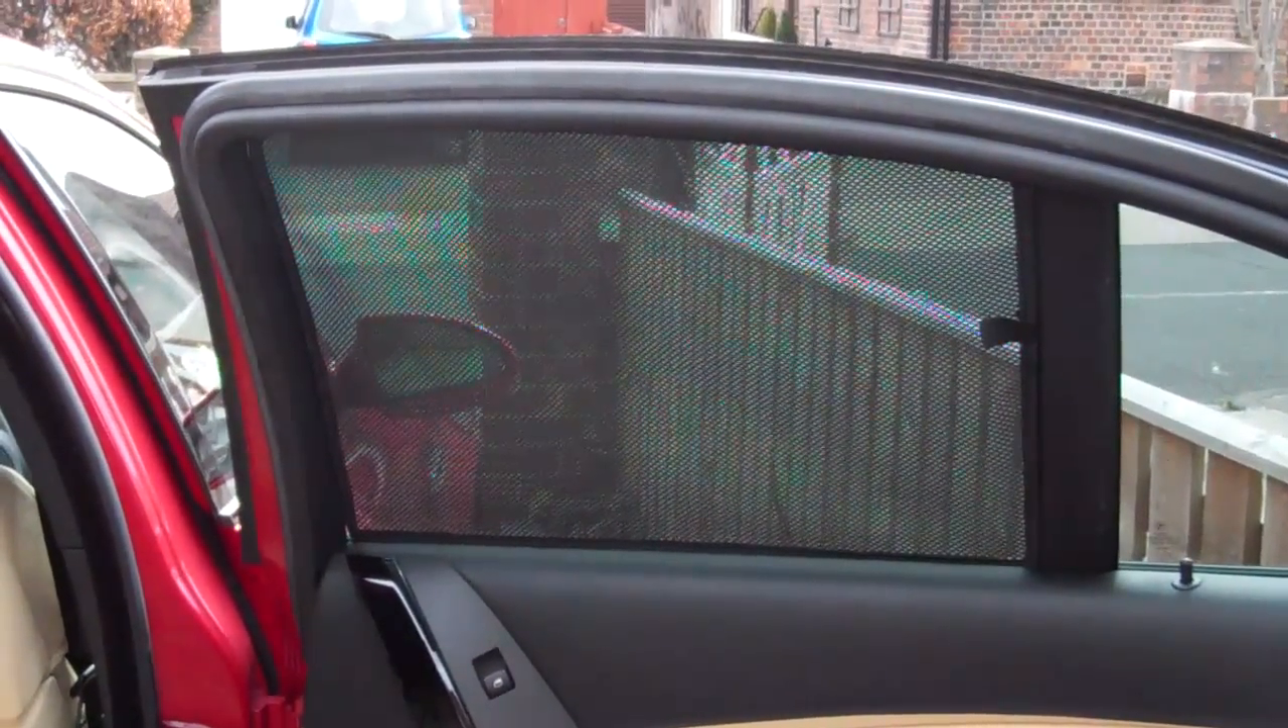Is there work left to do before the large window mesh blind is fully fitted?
No.